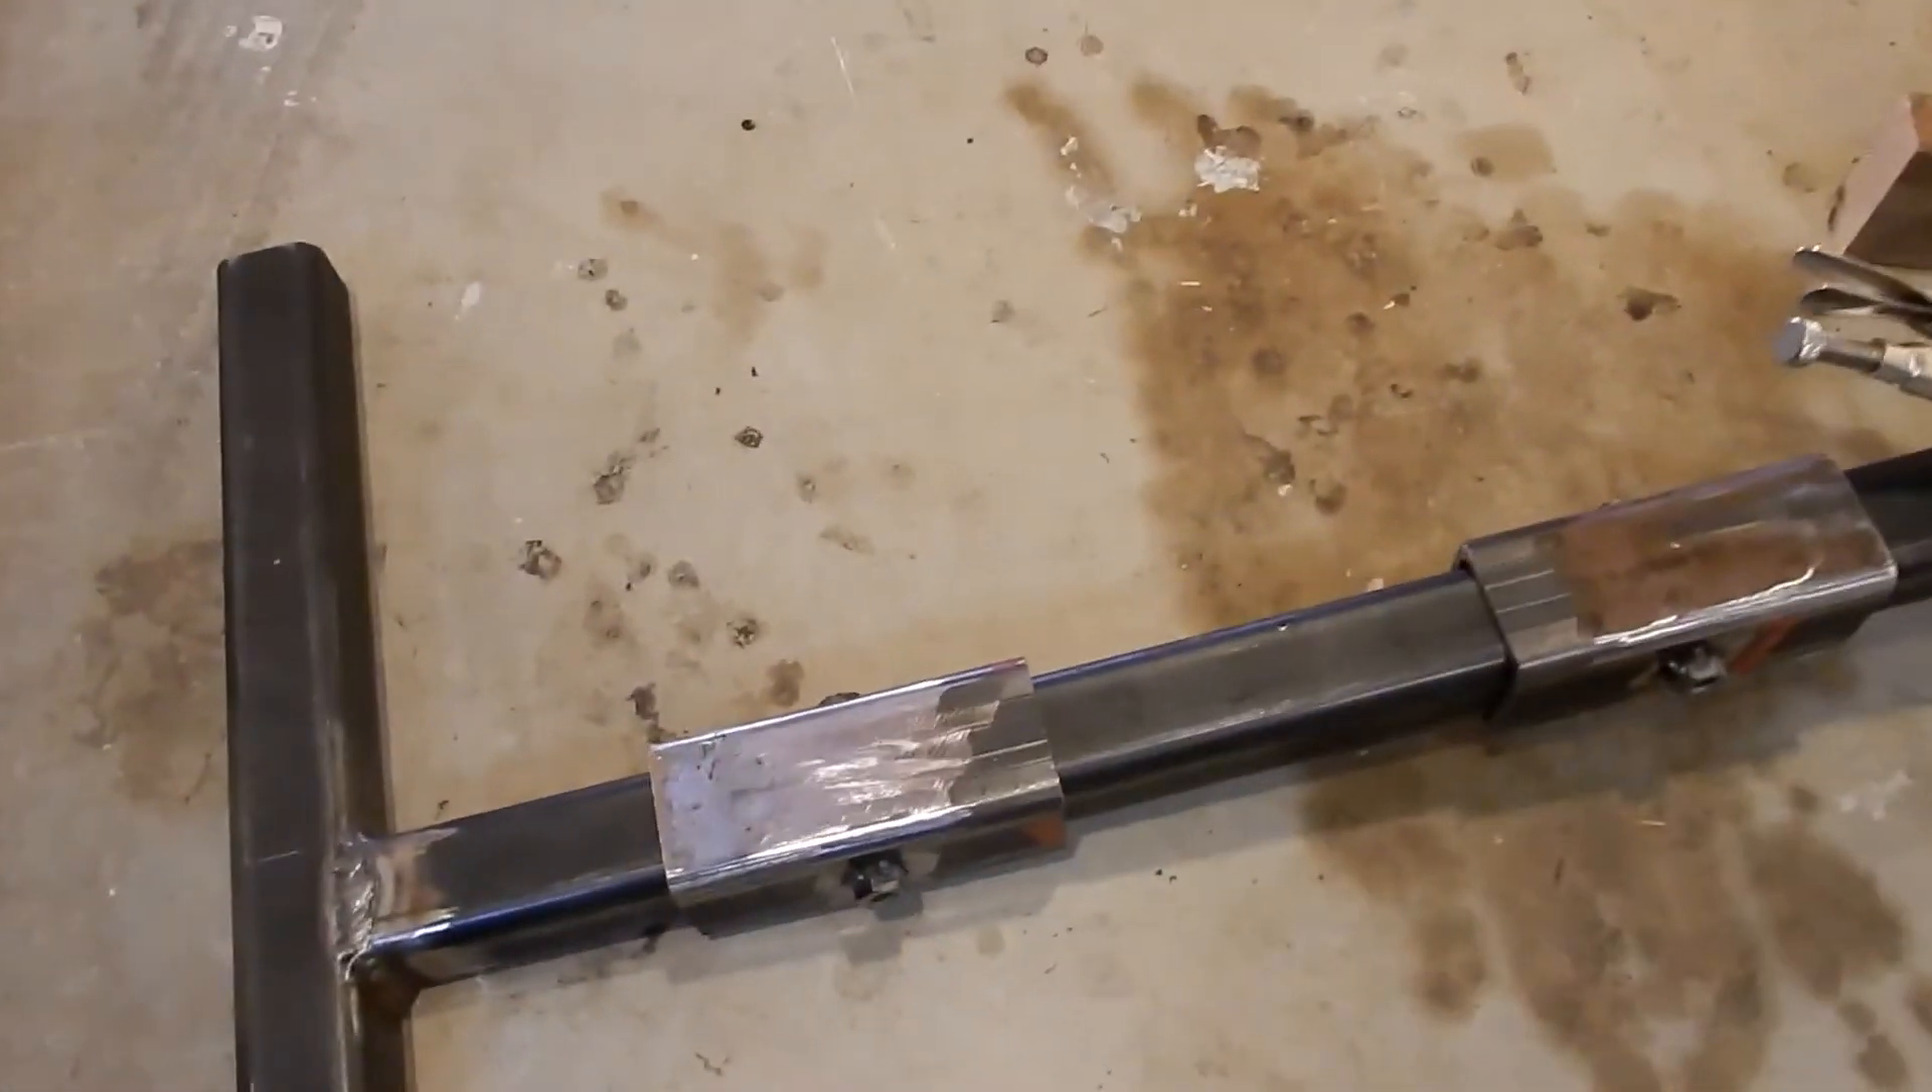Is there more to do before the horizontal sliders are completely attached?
No.